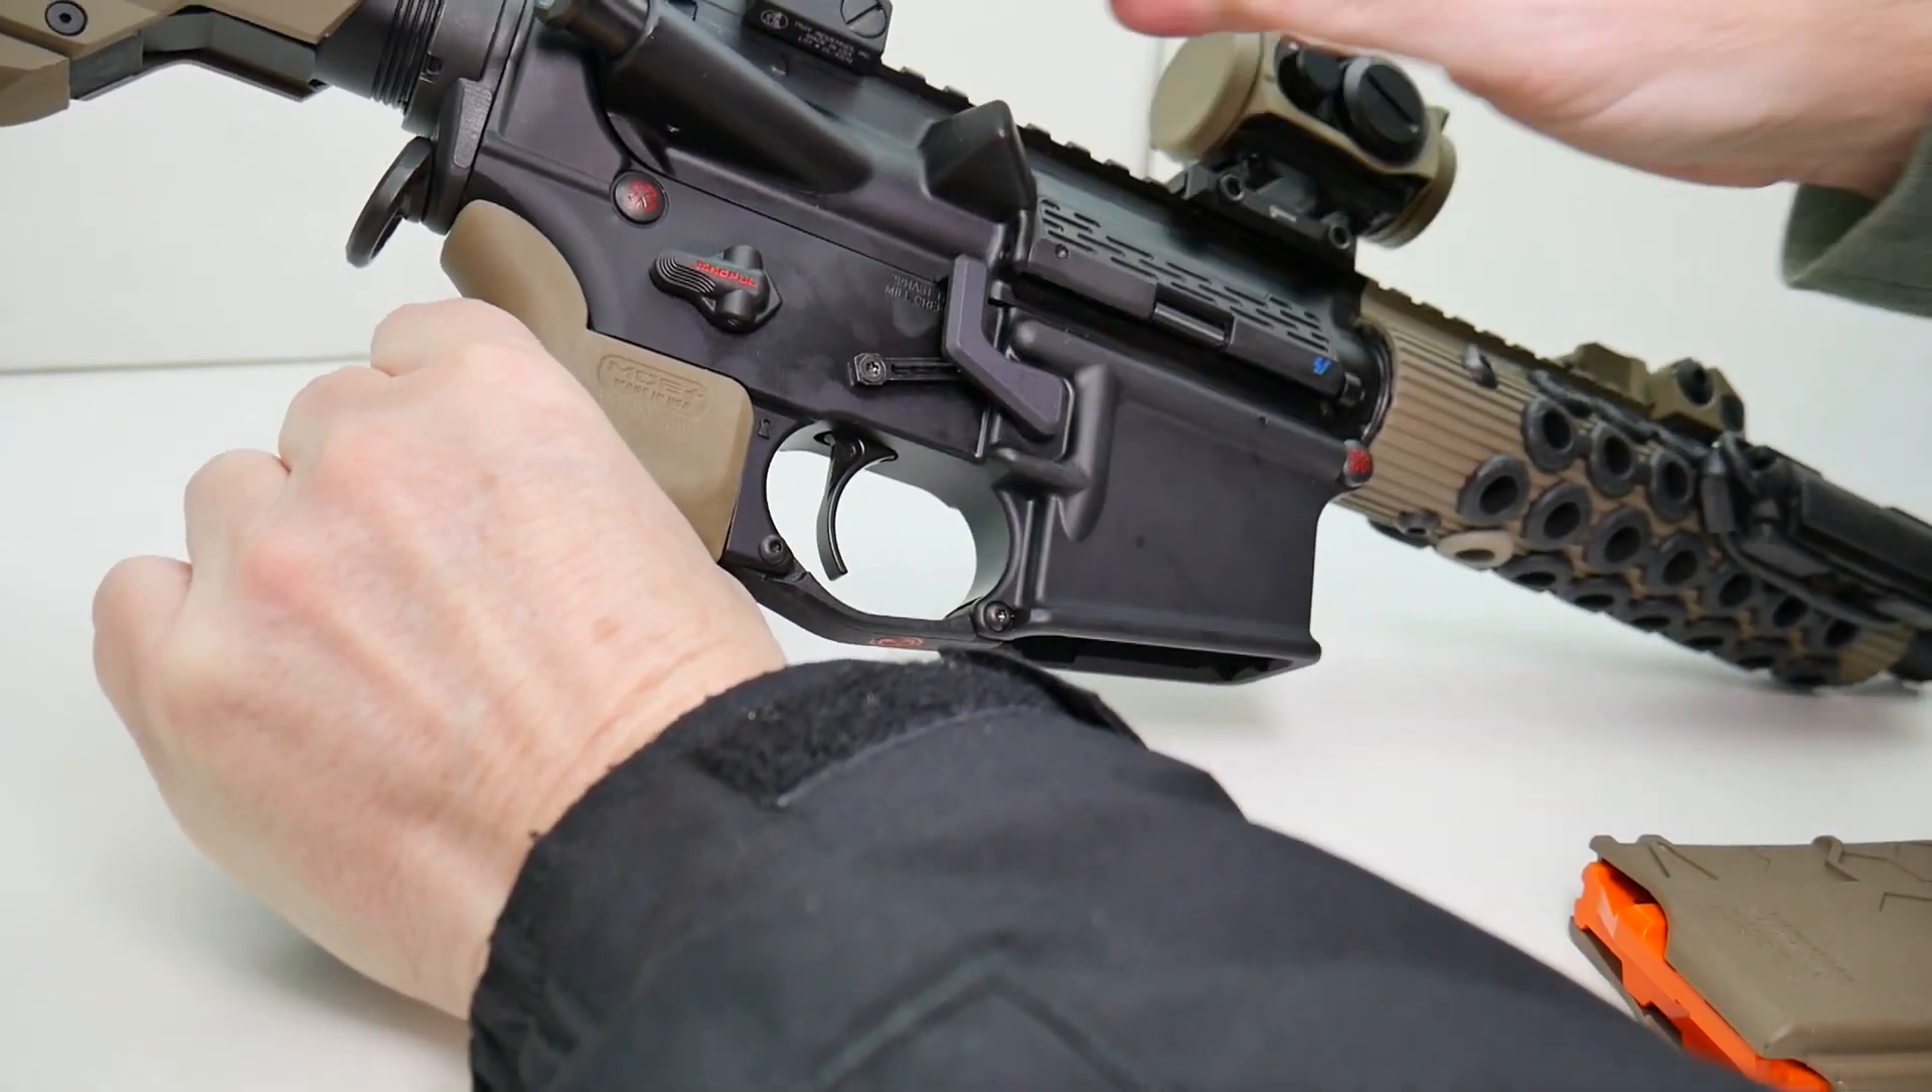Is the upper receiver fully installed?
Yes.